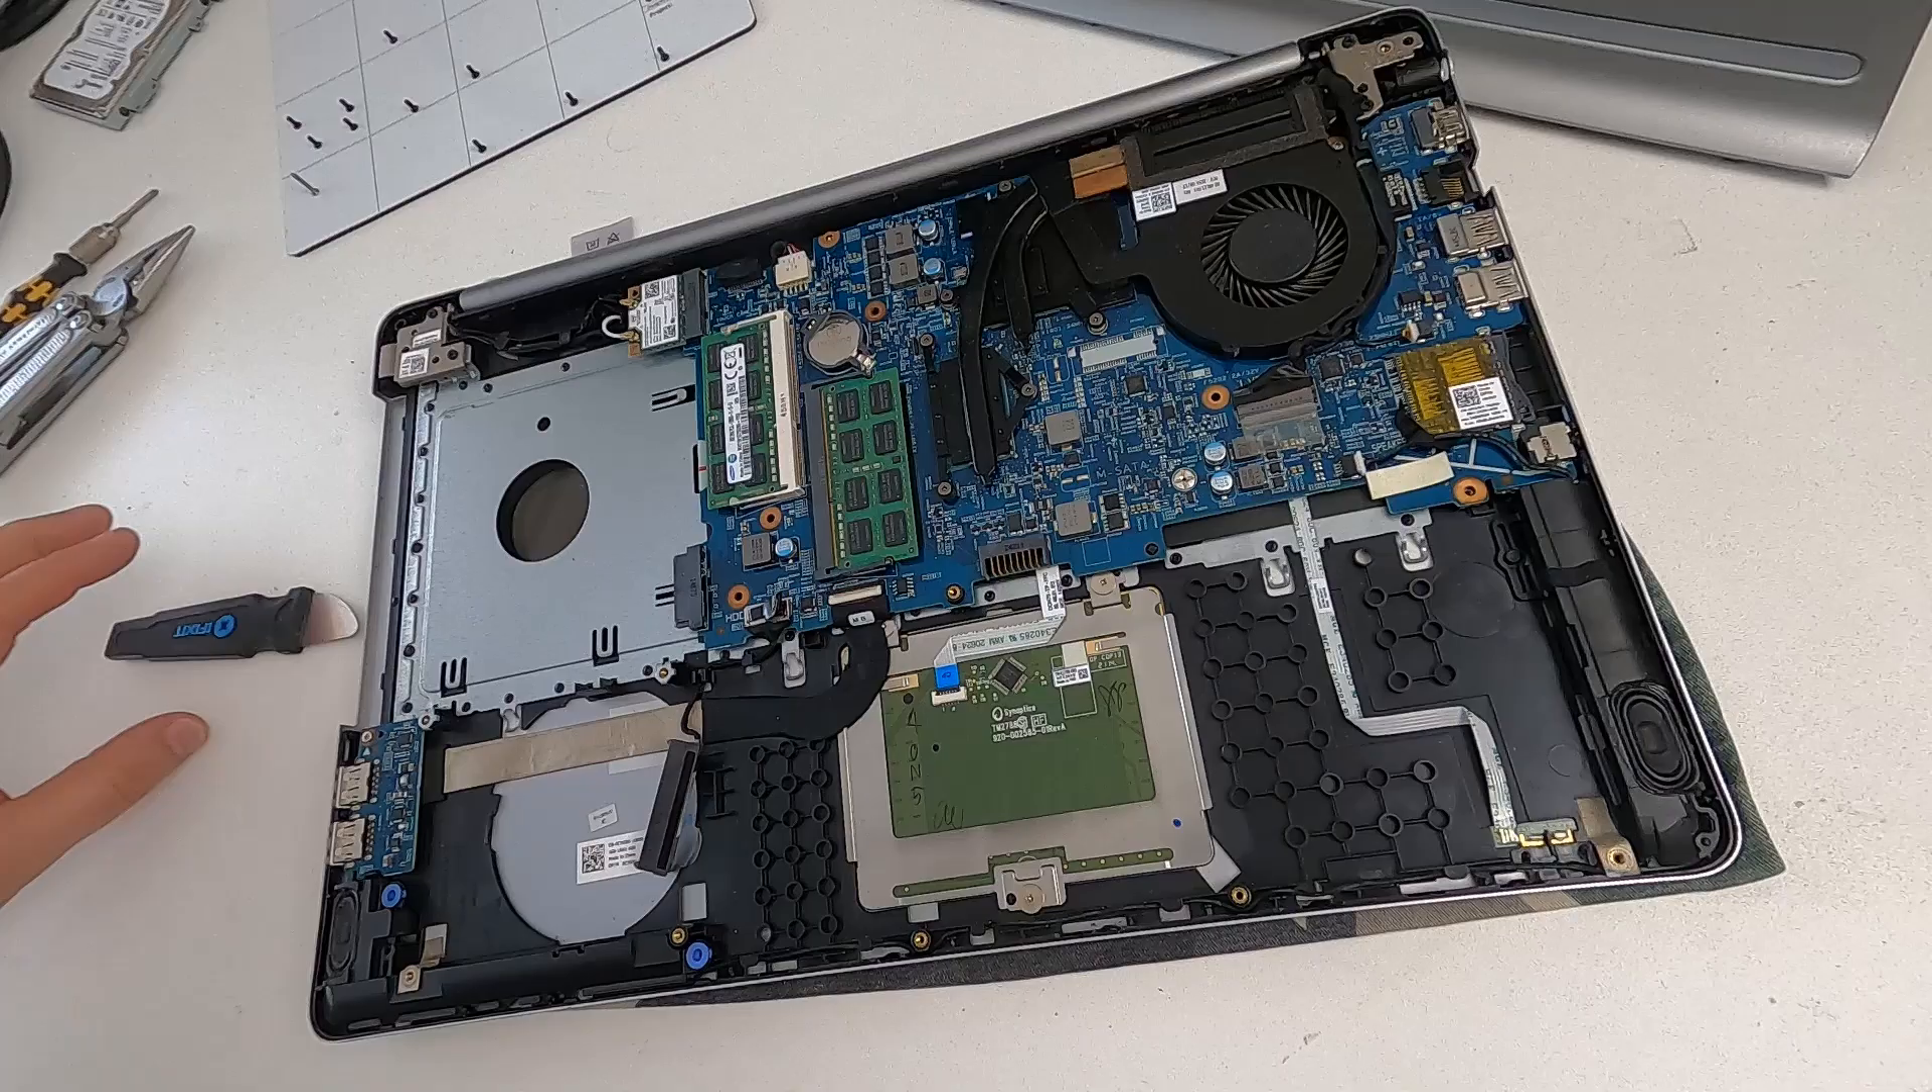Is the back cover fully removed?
Yes.